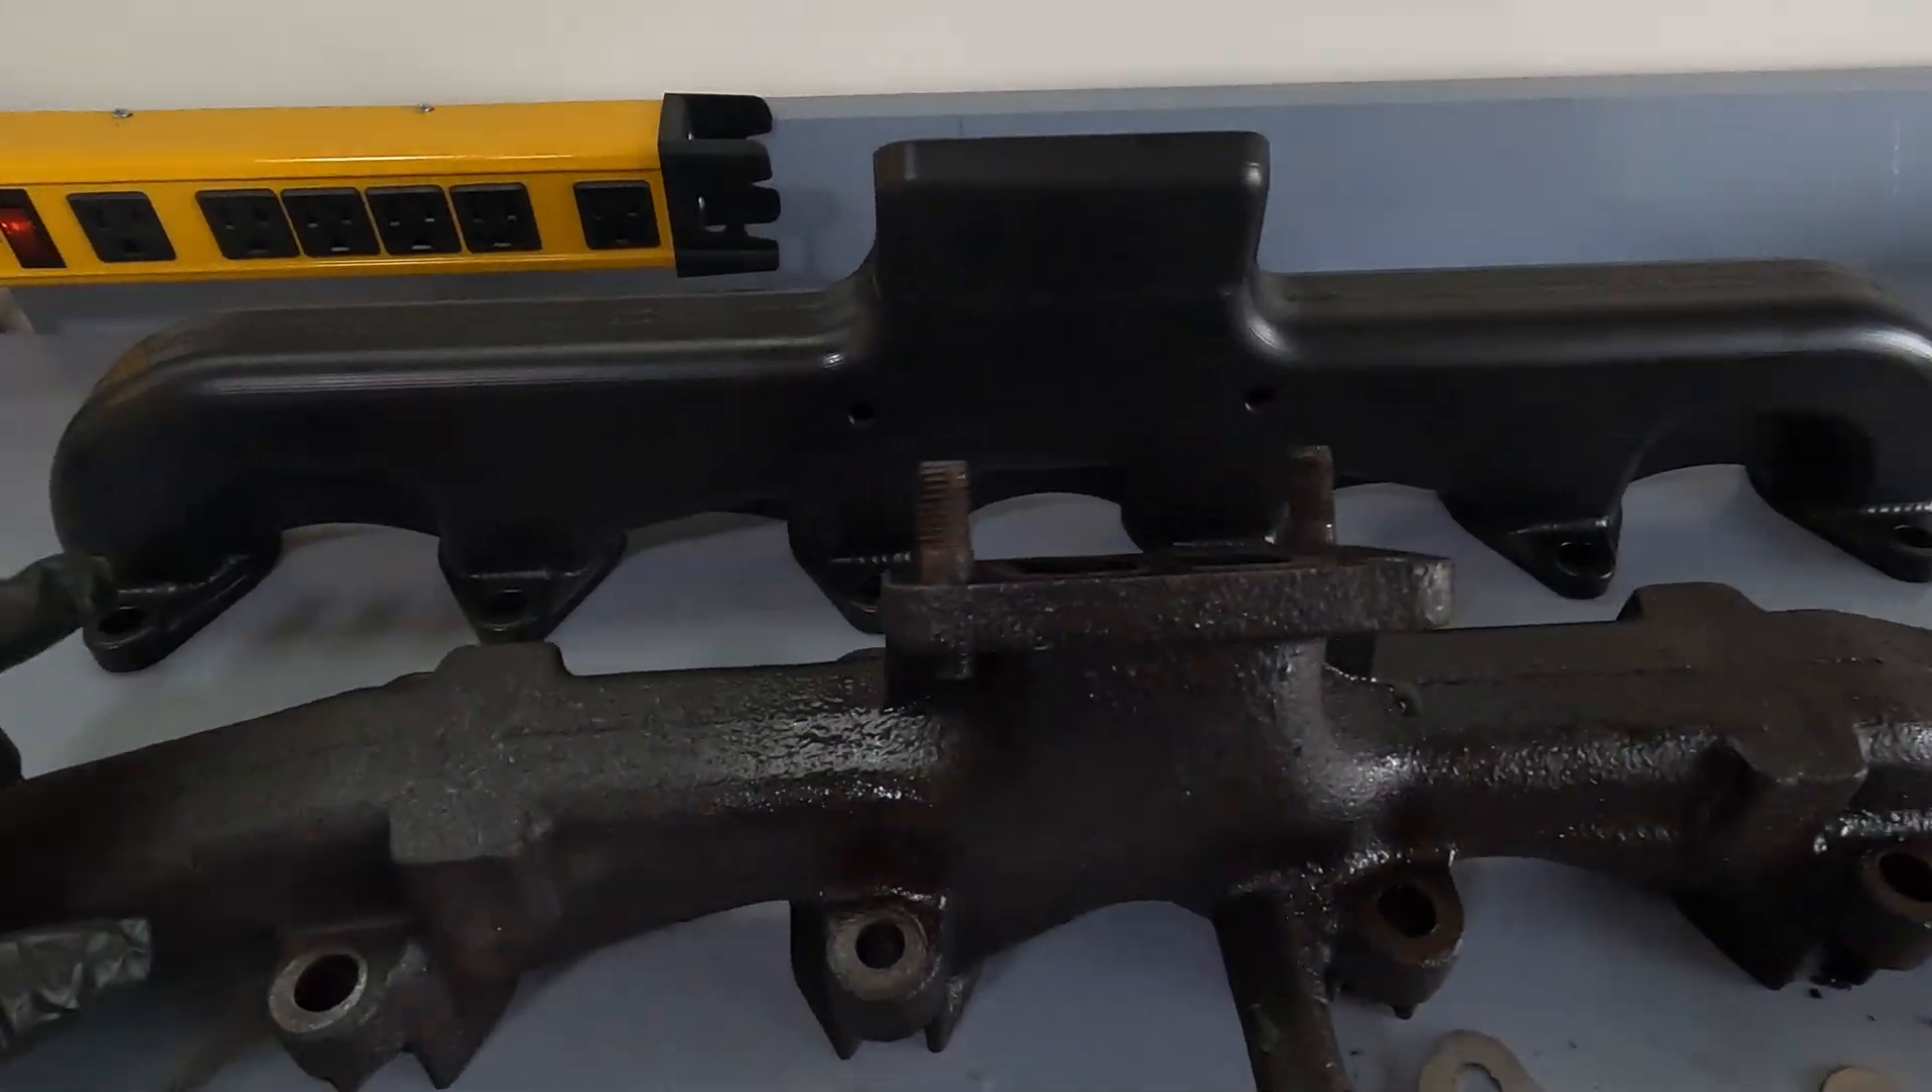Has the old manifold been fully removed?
Yes.